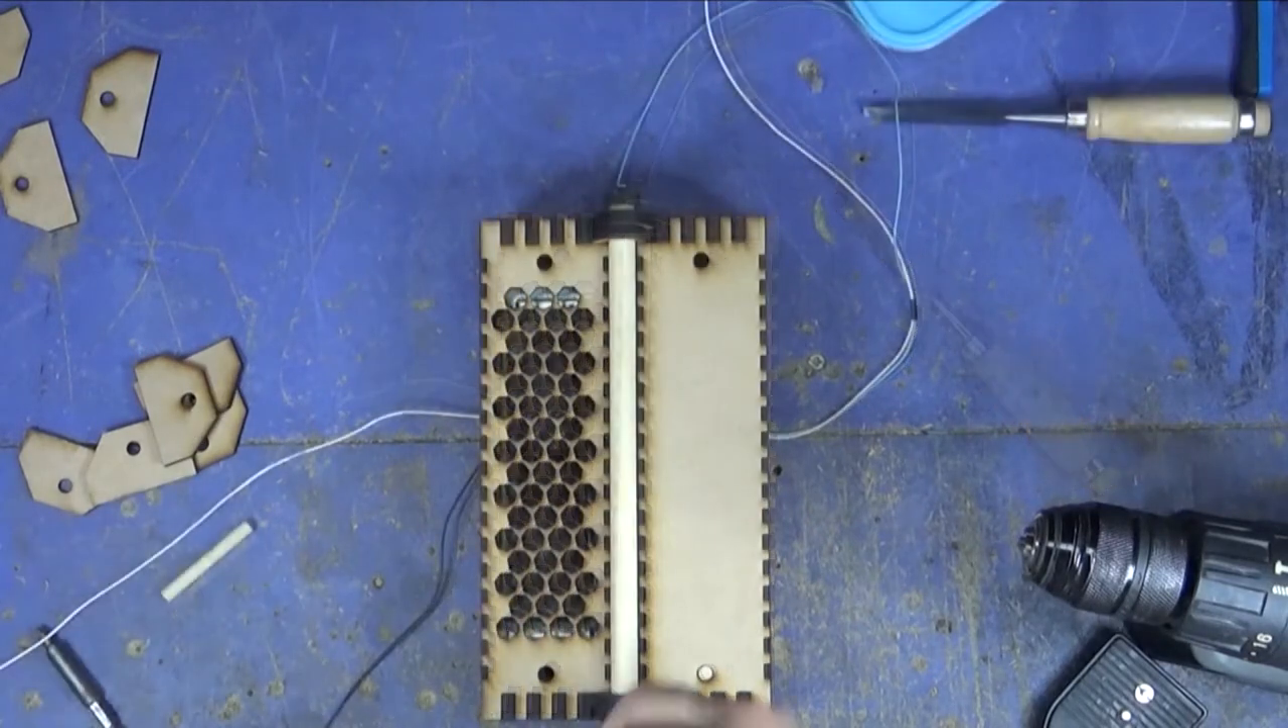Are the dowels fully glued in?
No.